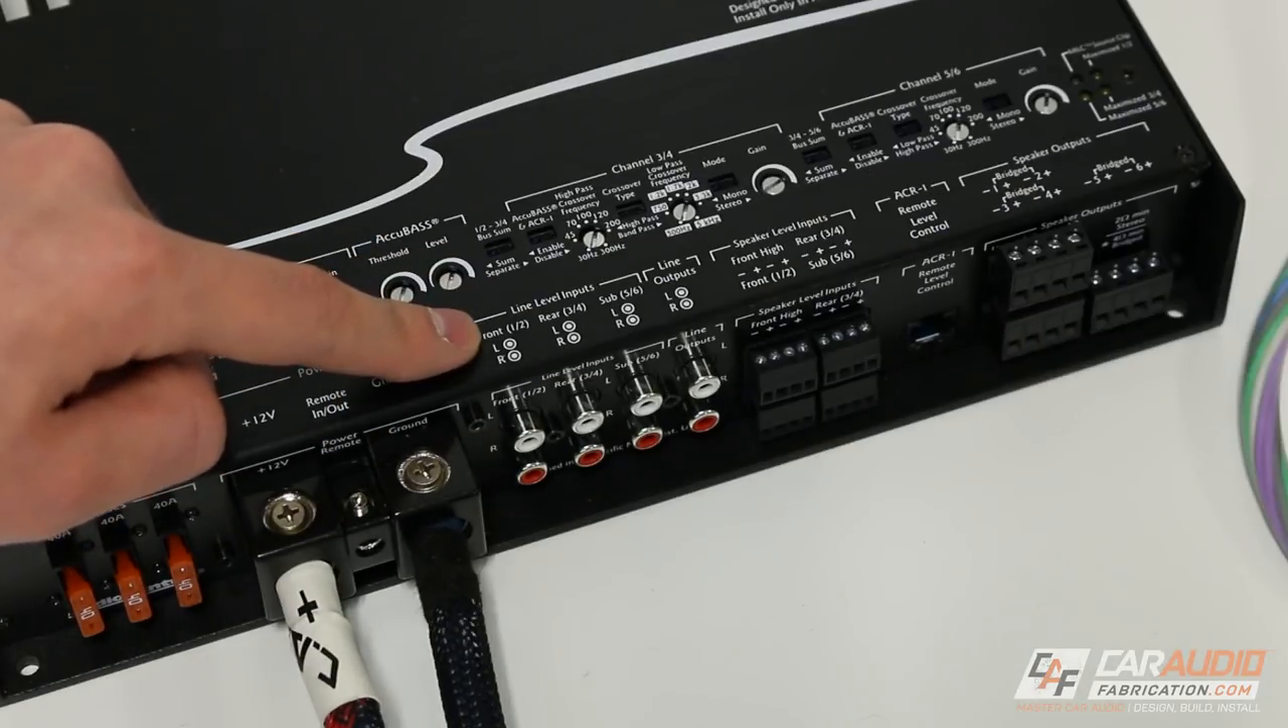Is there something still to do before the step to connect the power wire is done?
No.